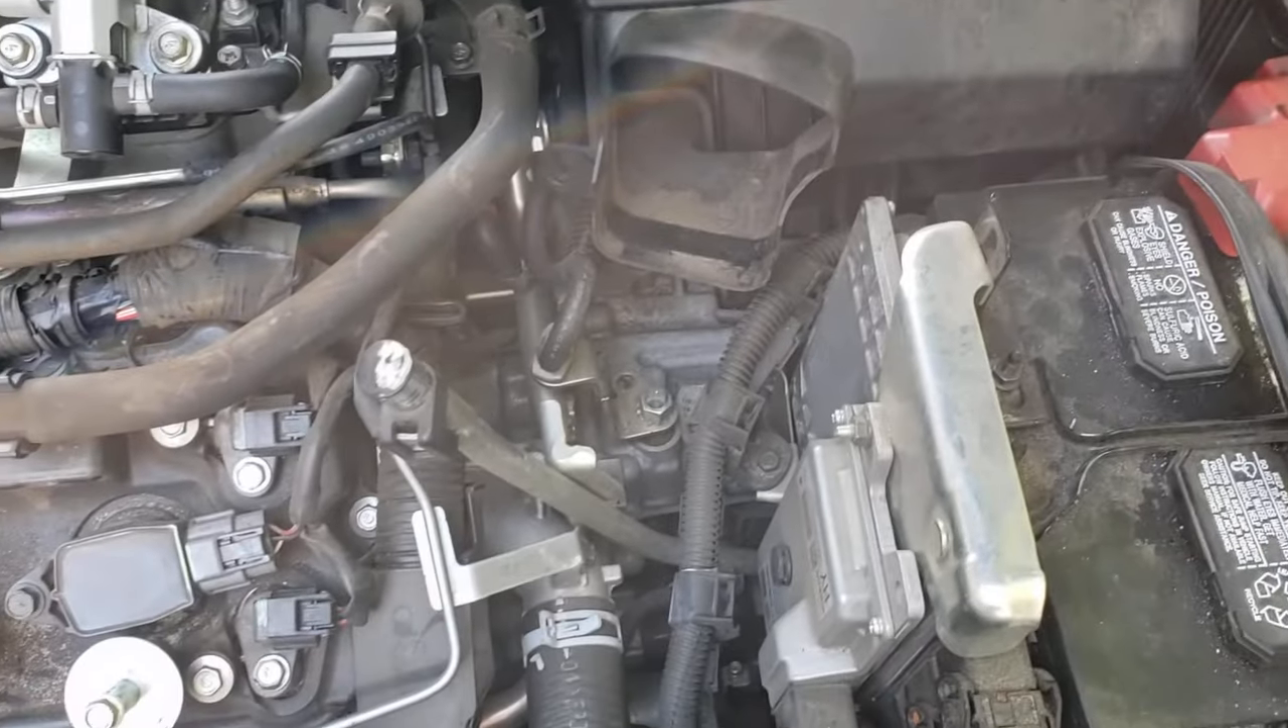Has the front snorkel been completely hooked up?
No.